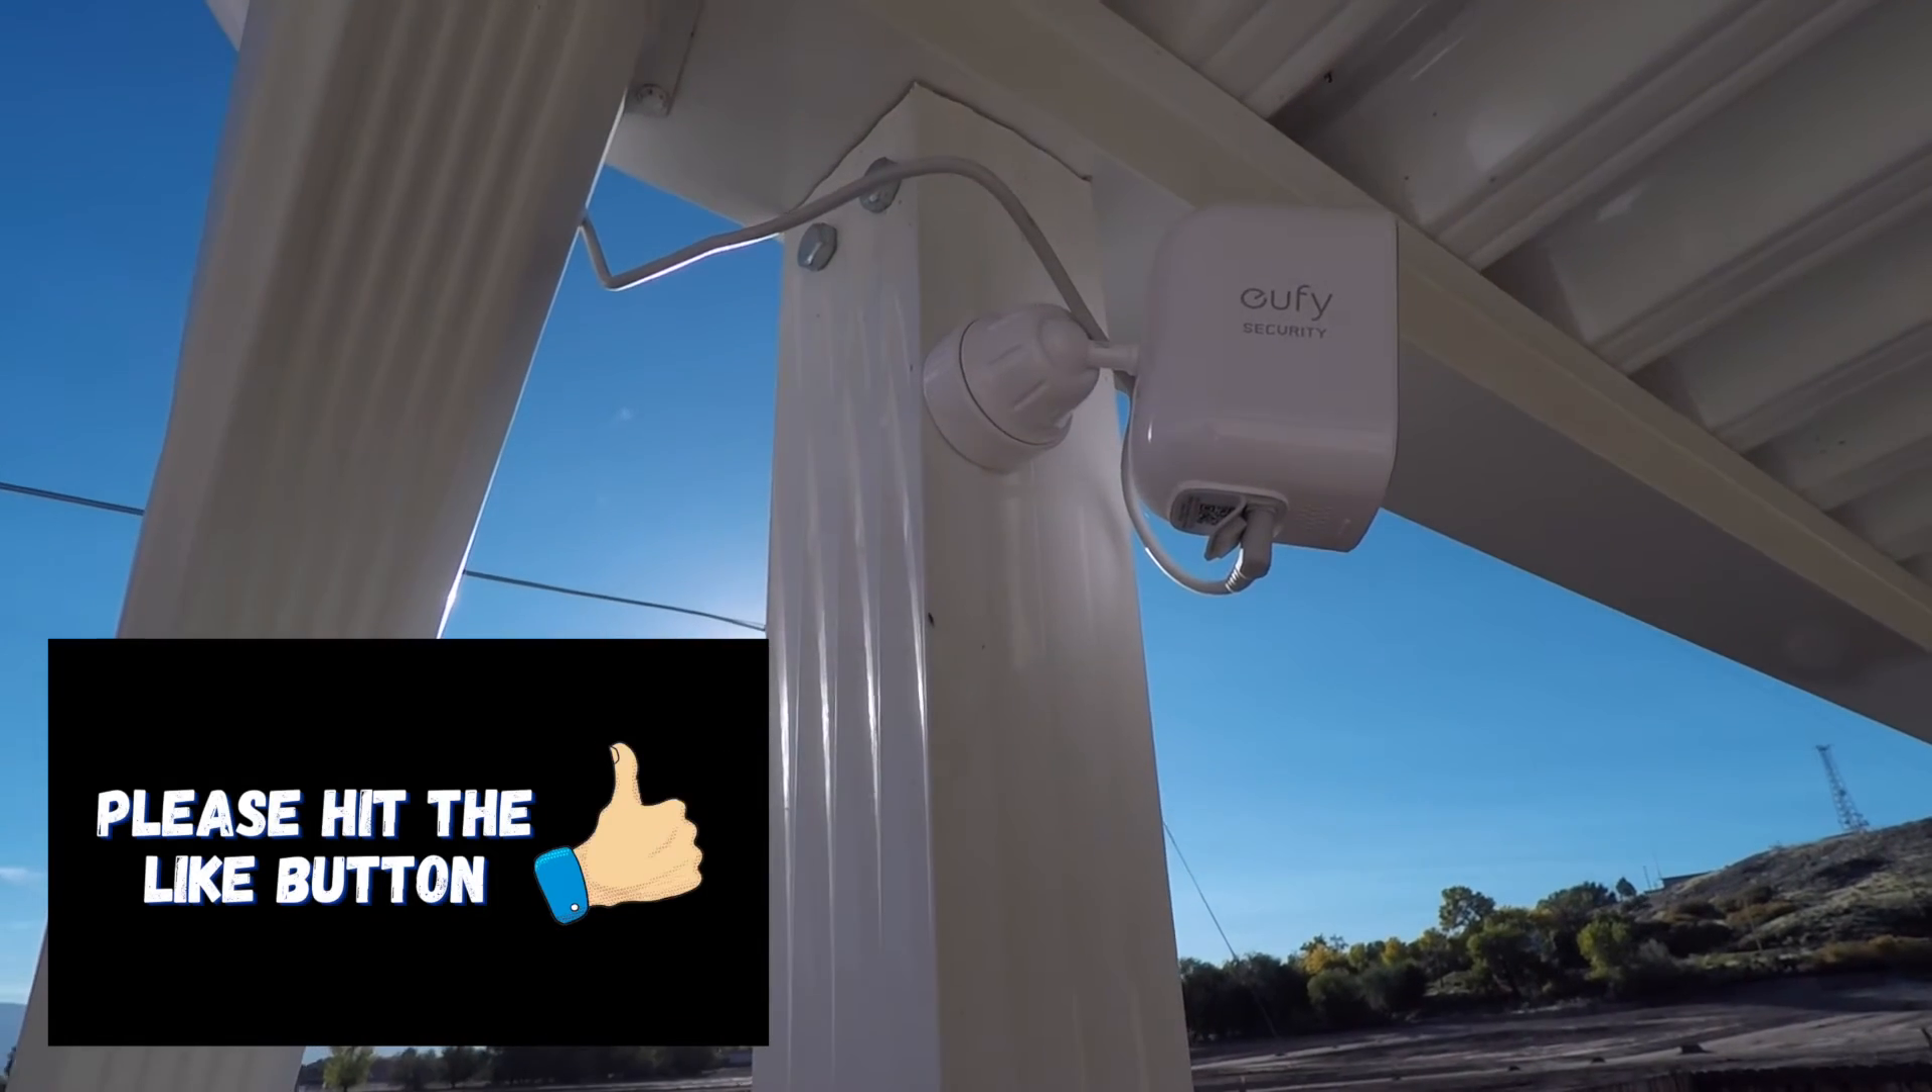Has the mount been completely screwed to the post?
Yes.